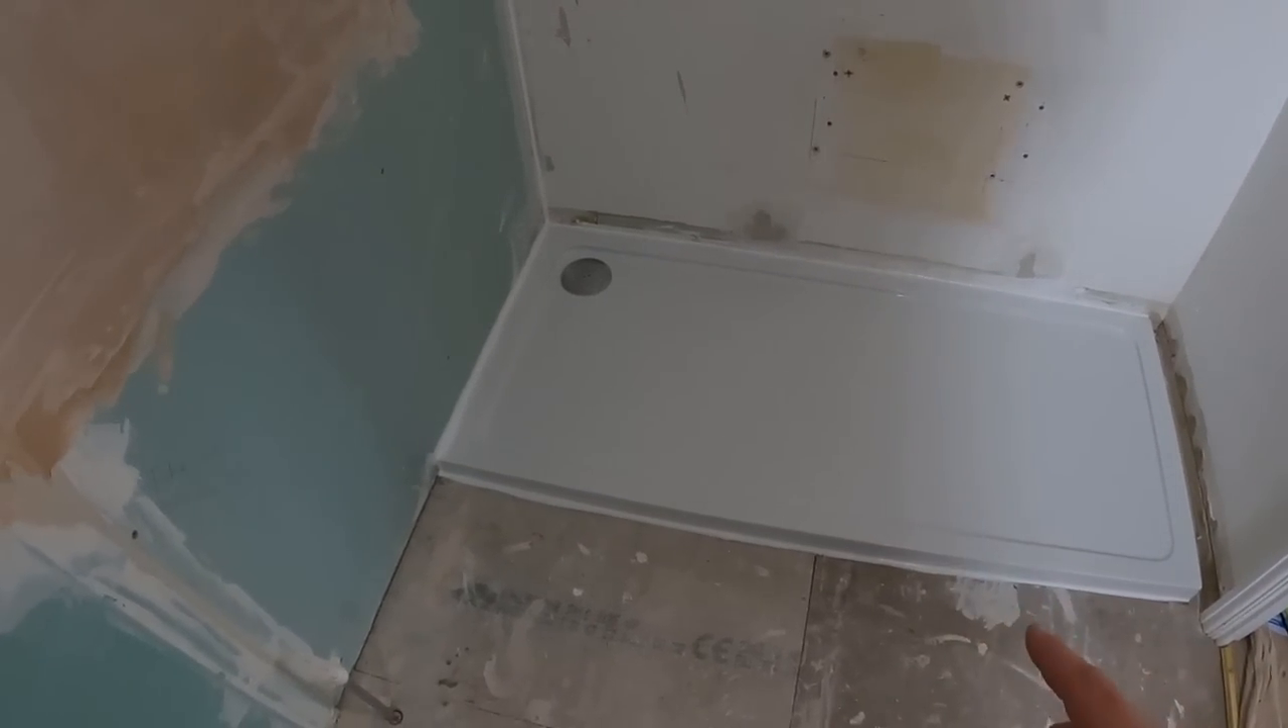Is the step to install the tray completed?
Yes.